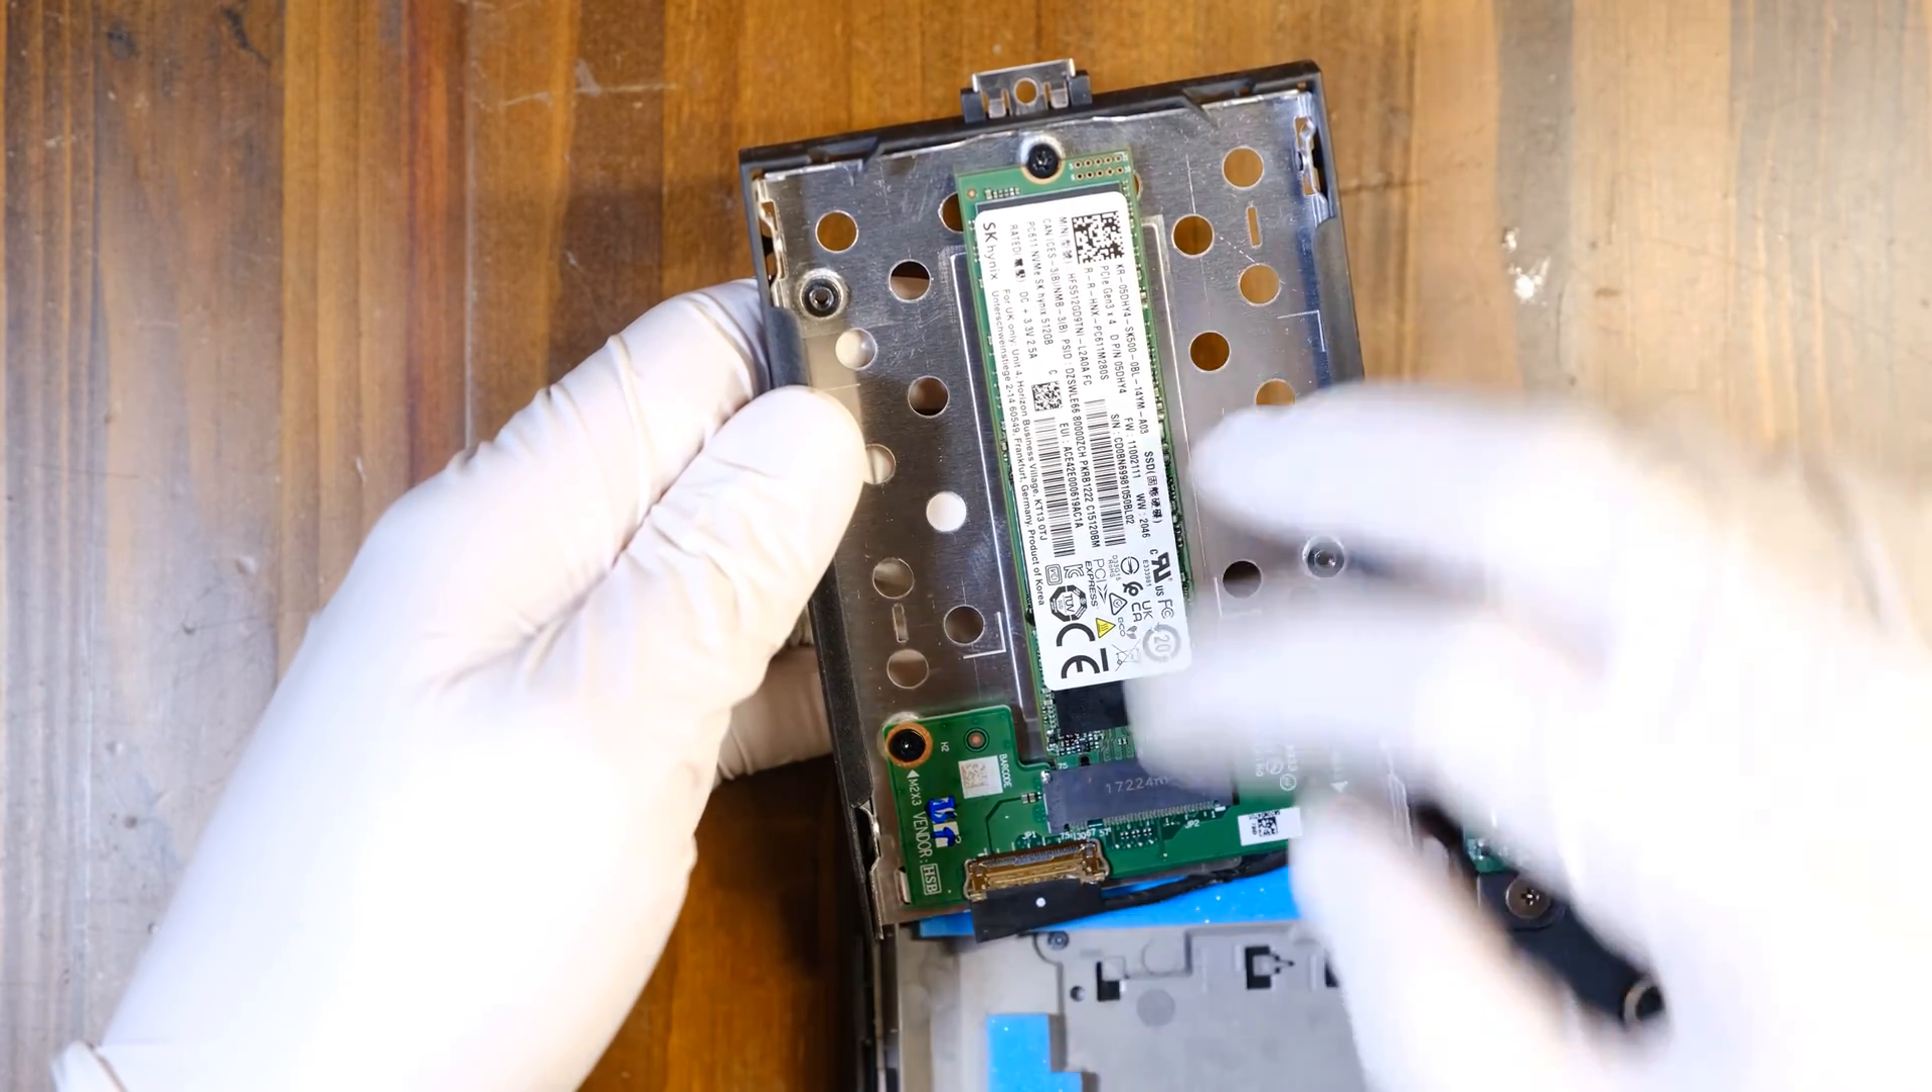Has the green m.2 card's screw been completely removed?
No.